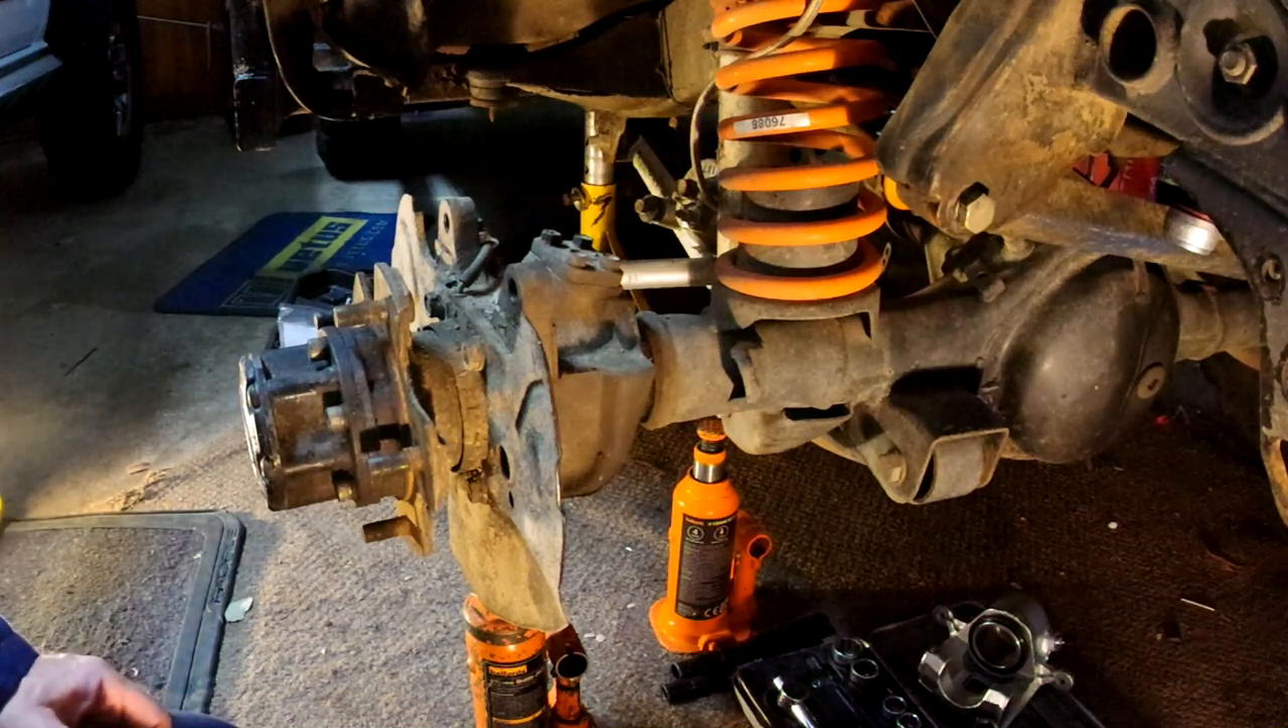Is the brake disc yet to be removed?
No.